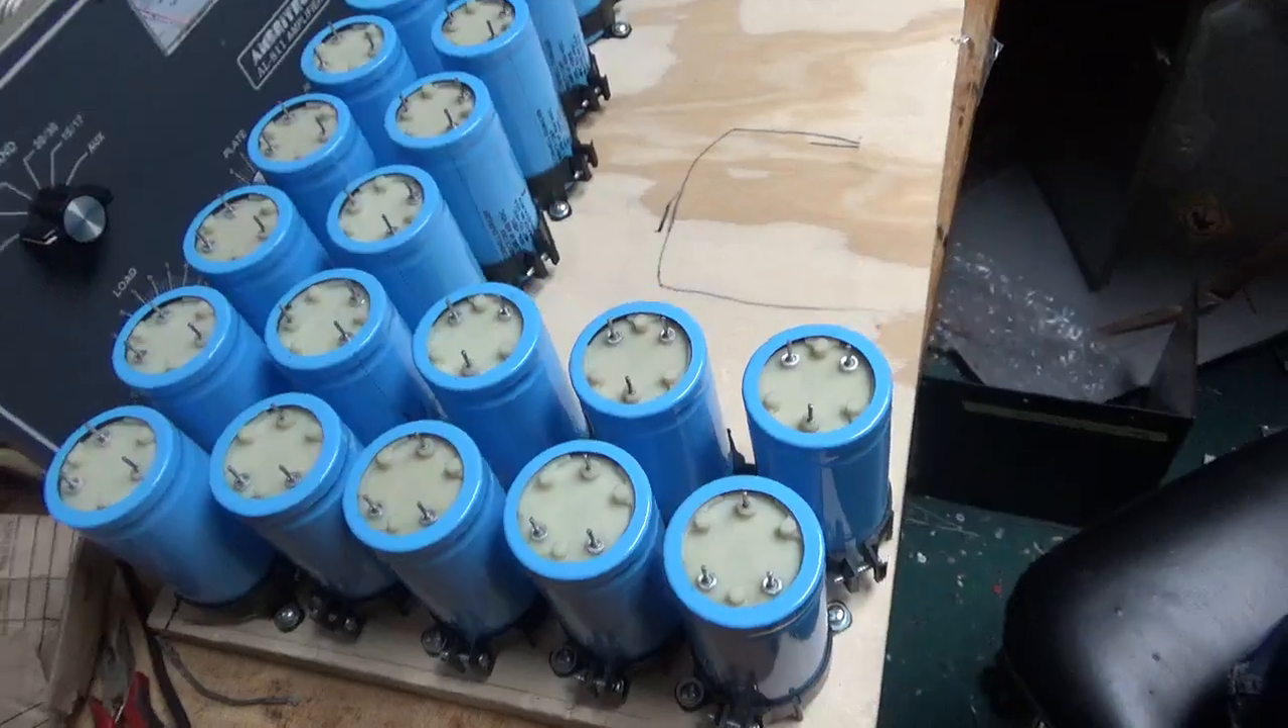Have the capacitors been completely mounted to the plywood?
Yes.